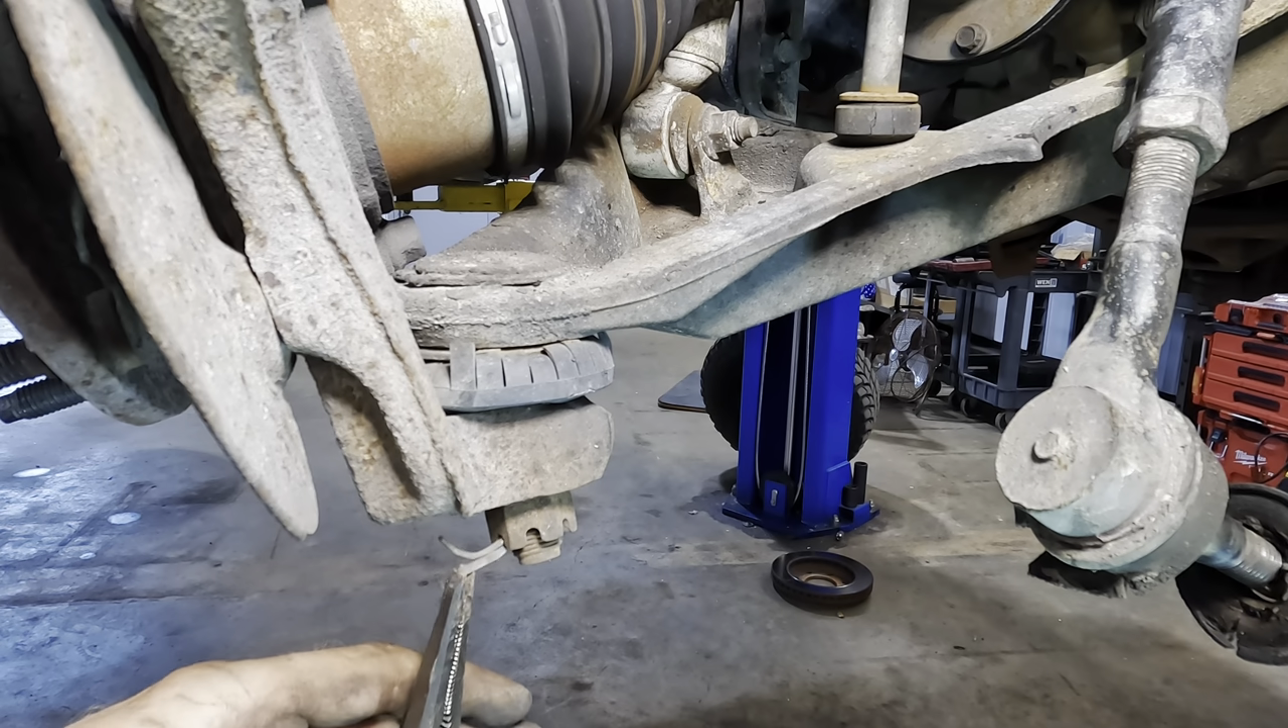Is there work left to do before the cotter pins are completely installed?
Yes.